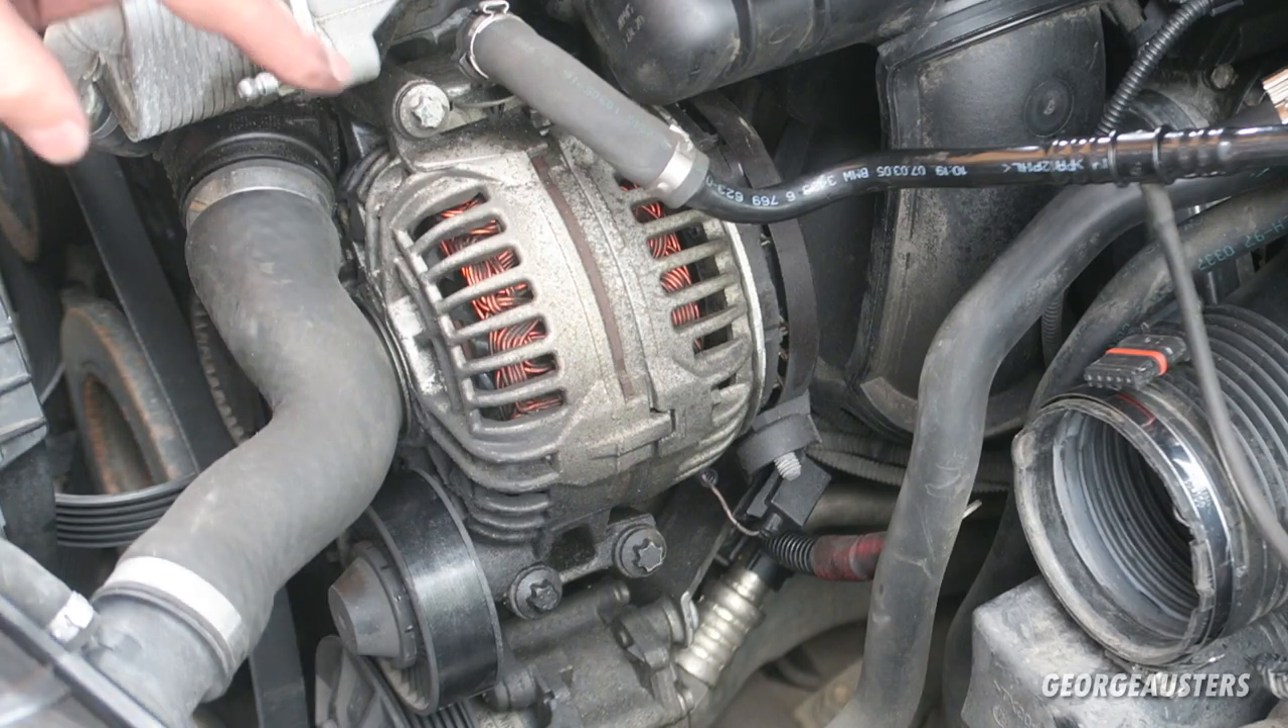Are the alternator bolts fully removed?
No.